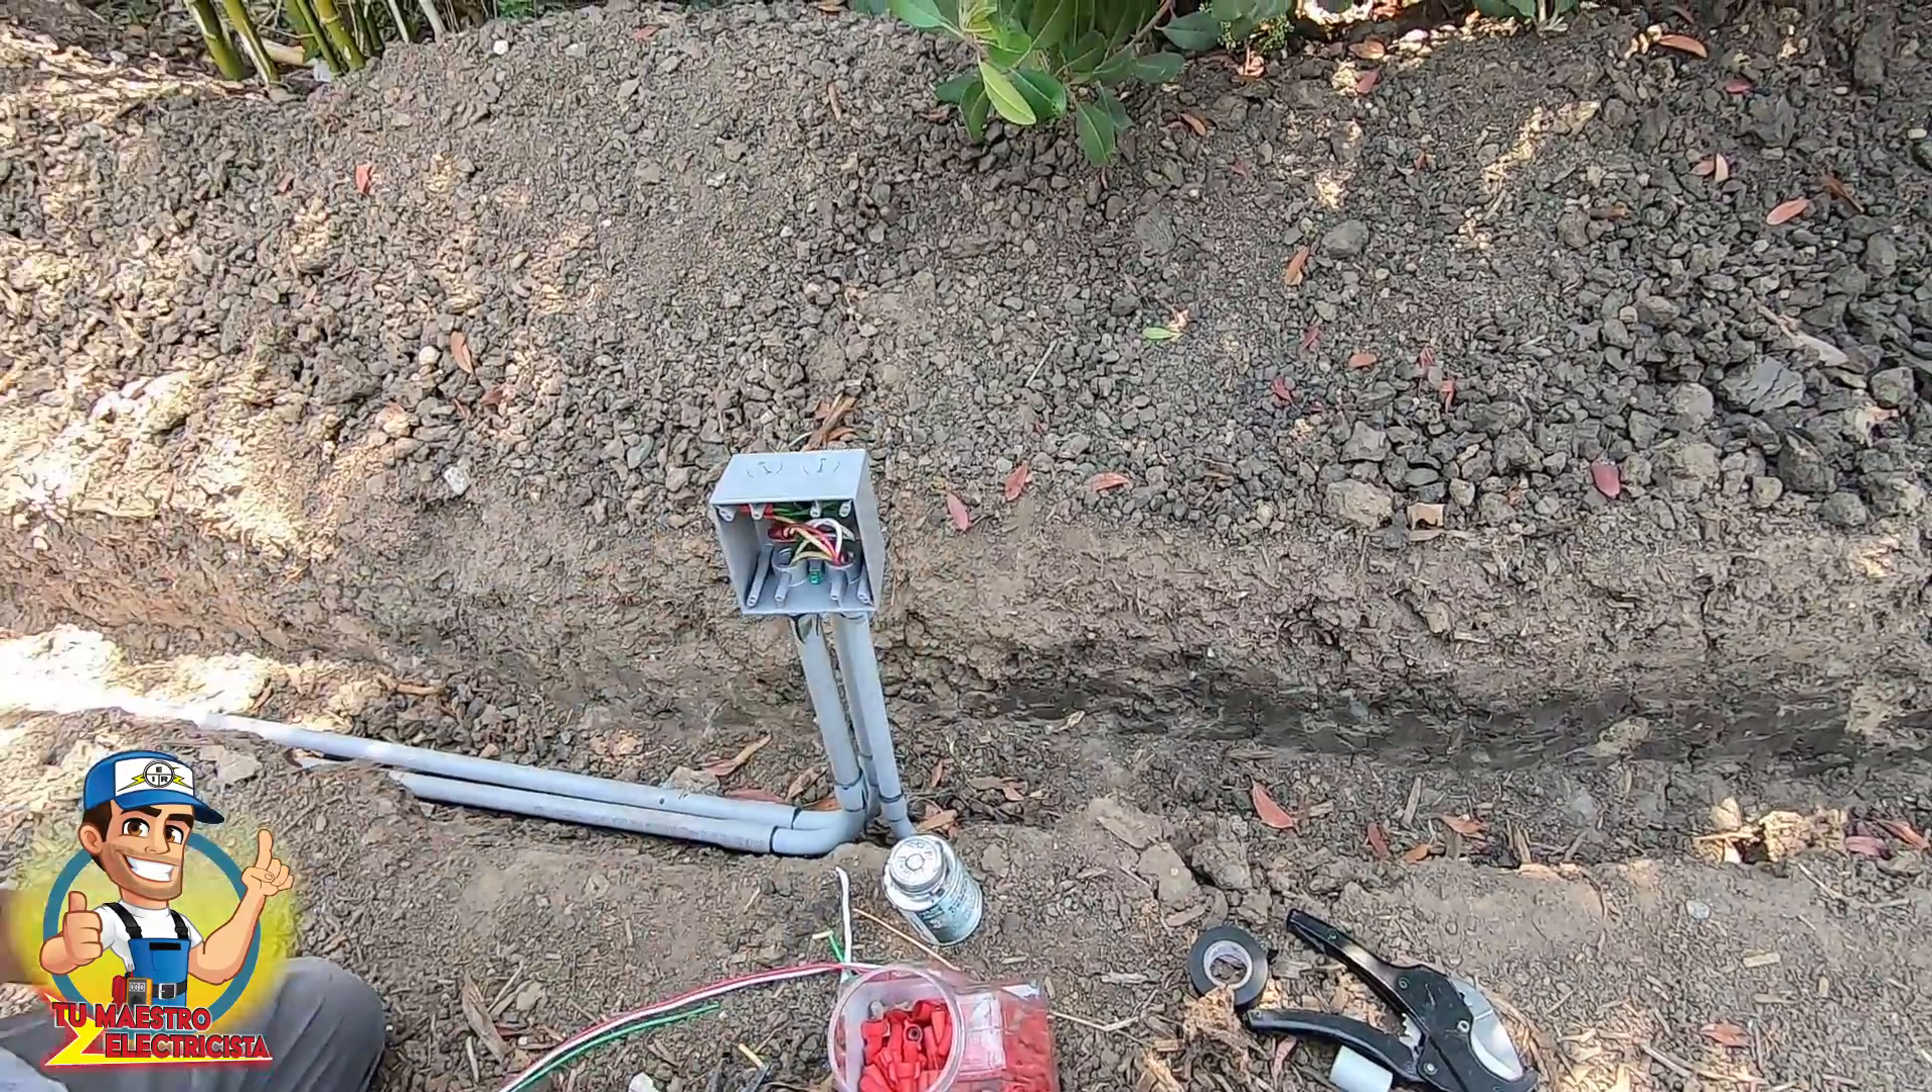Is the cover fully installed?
No.